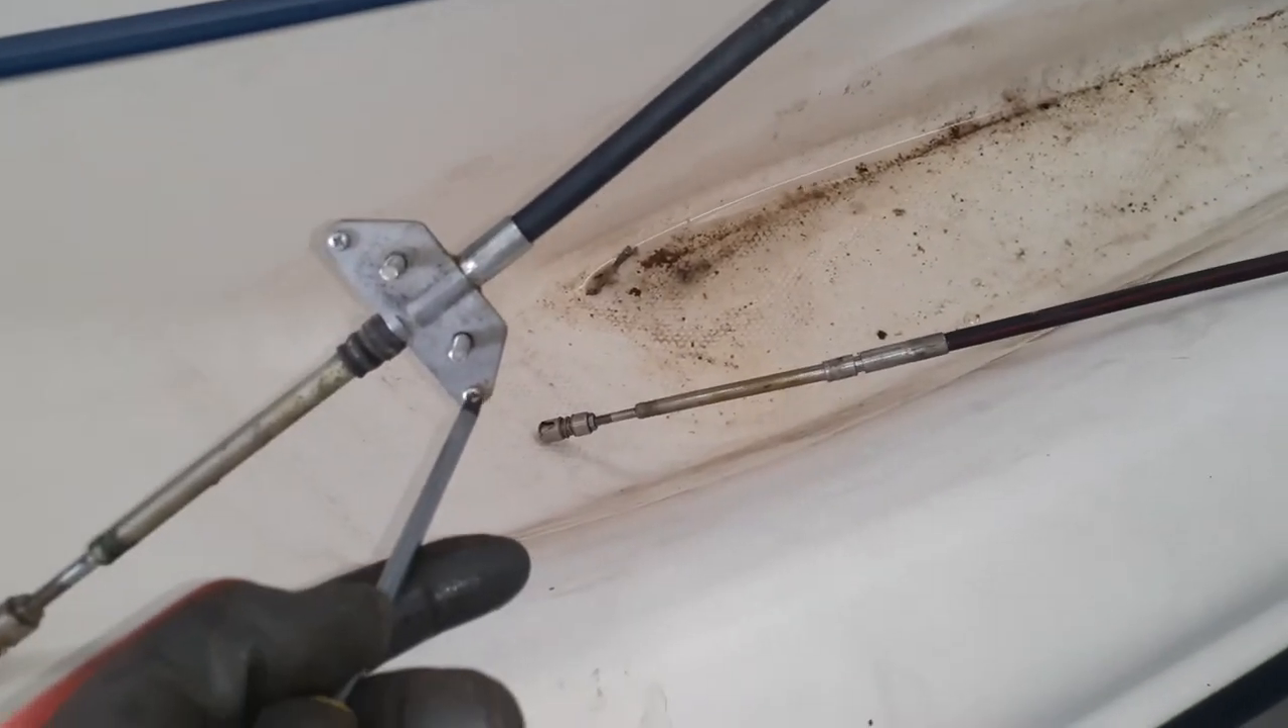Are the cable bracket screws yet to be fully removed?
Yes.